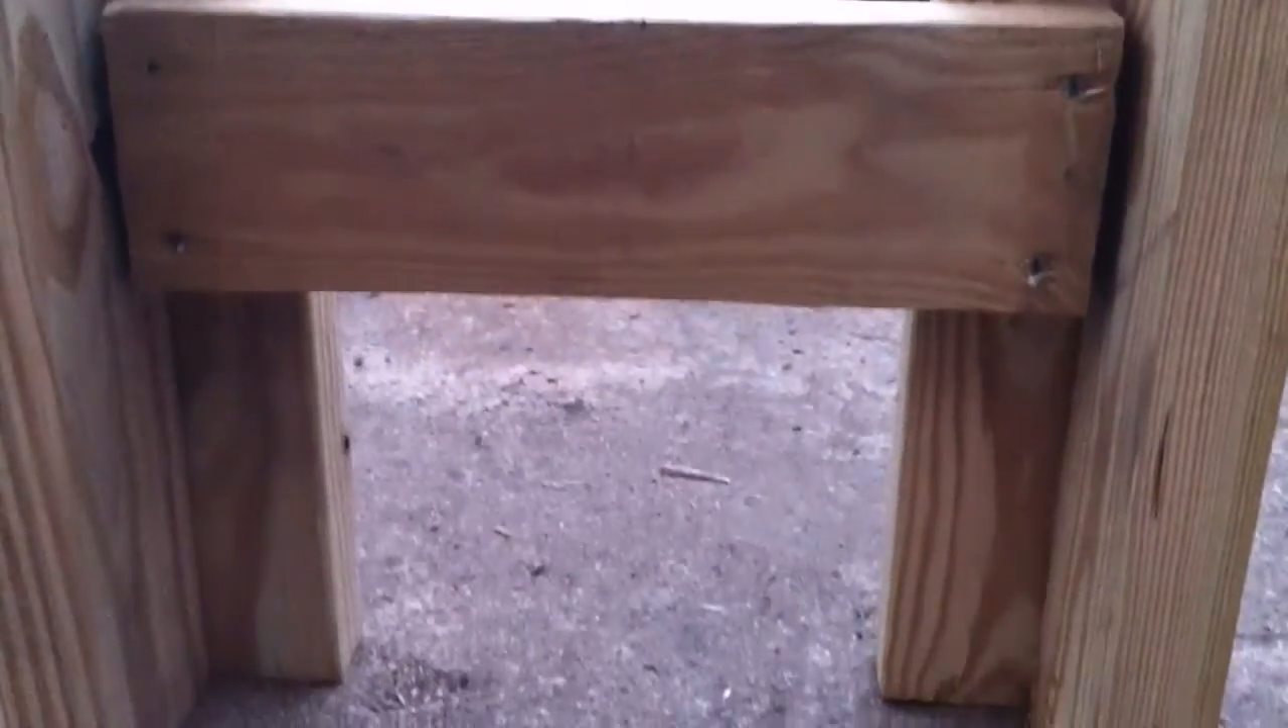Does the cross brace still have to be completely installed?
No.